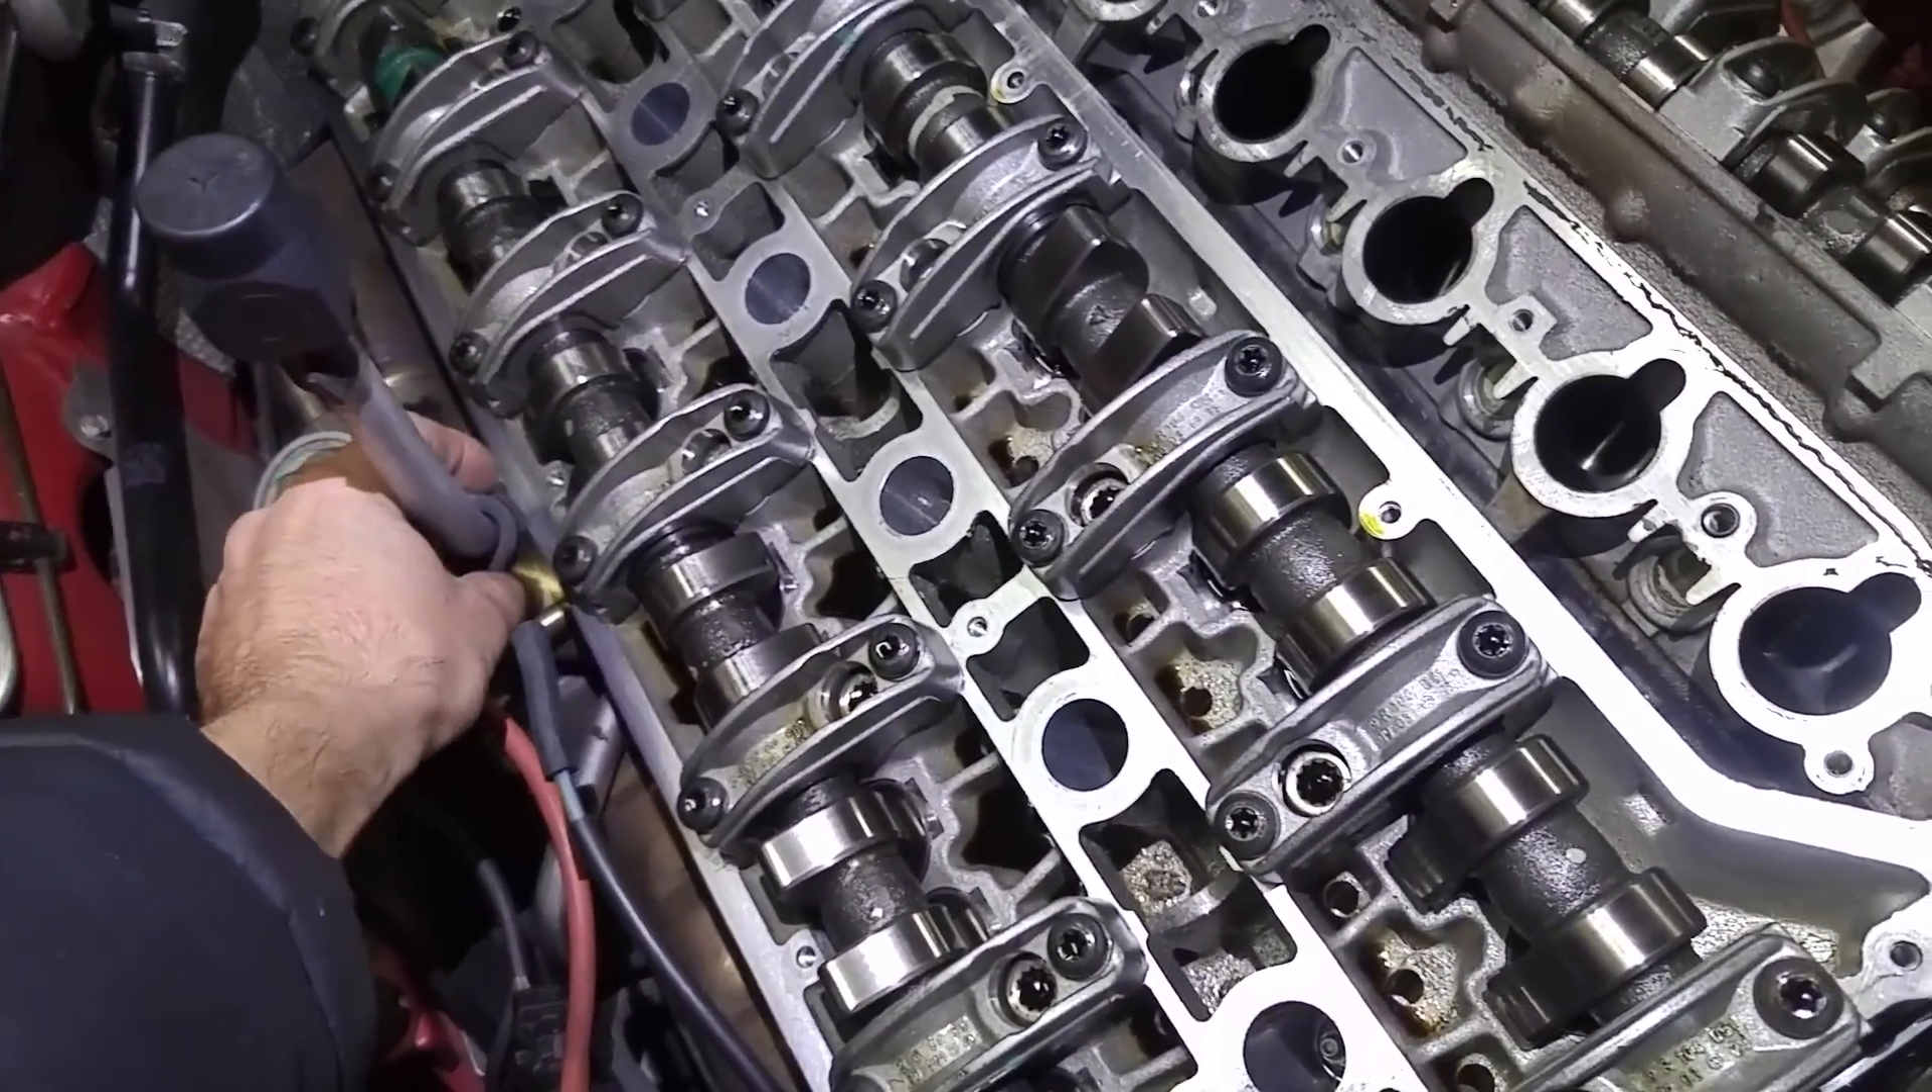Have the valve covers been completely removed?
Yes.